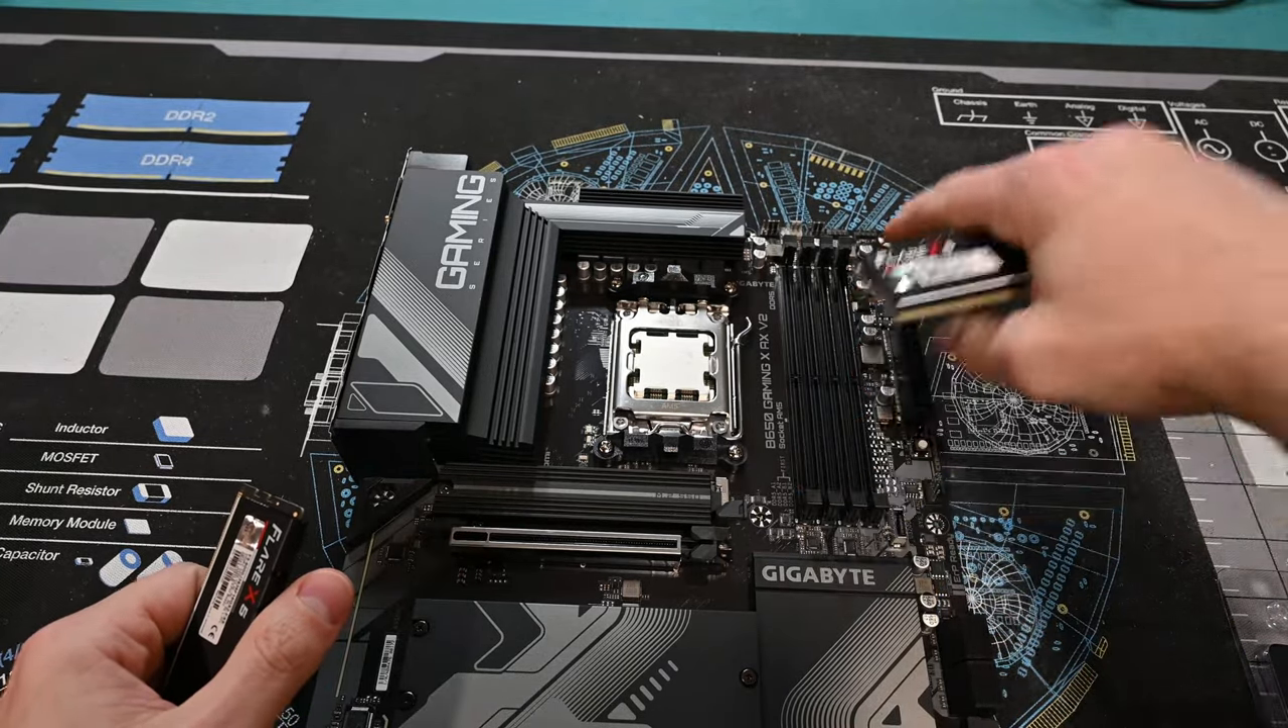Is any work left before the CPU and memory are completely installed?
Yes.